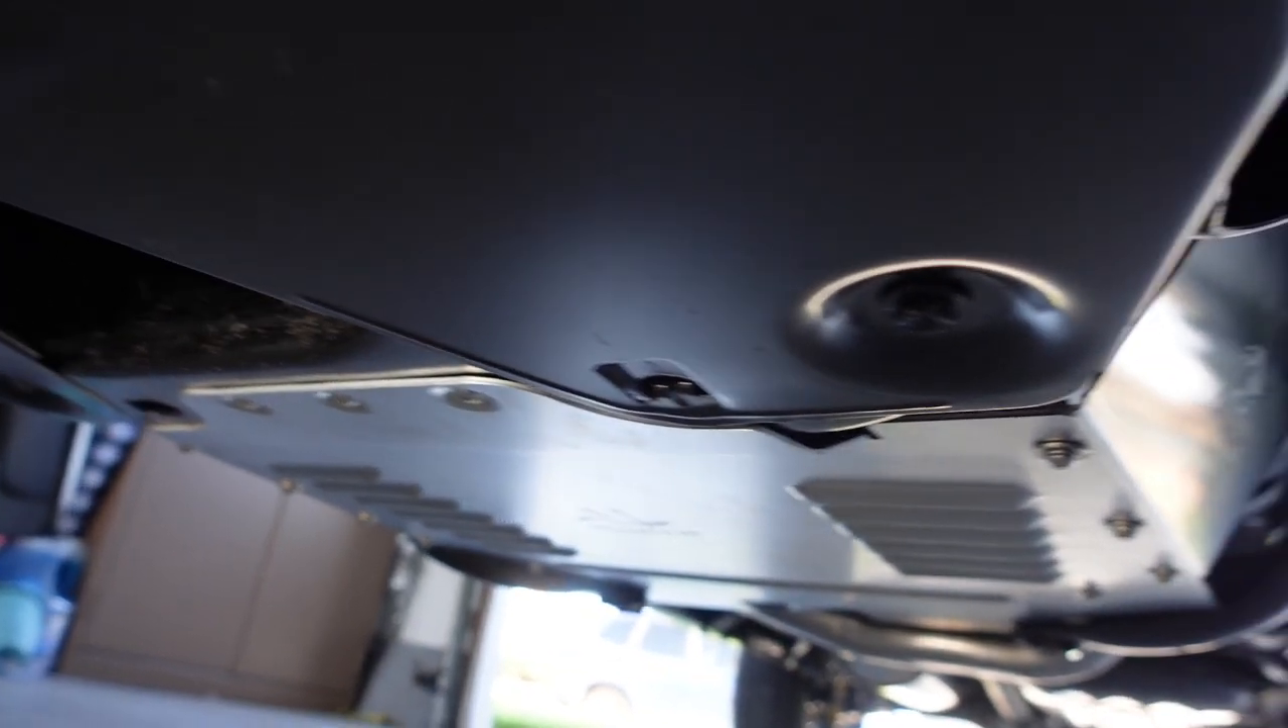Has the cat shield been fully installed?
Yes.